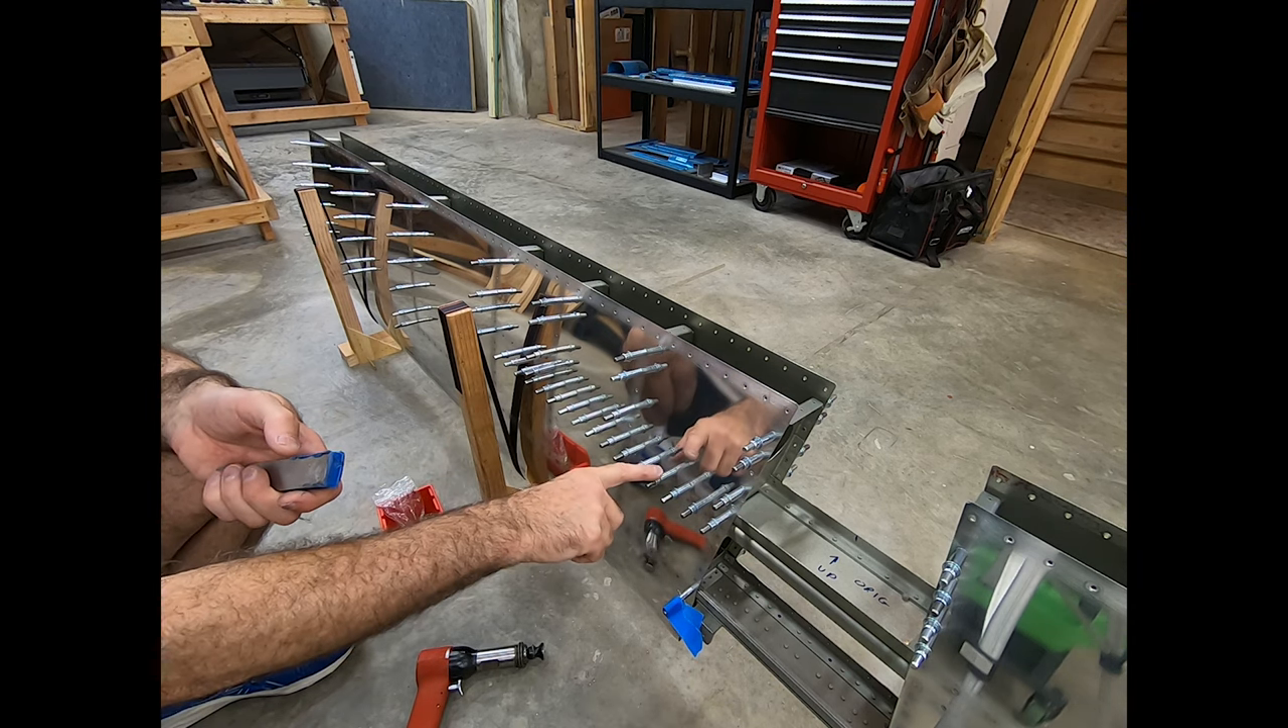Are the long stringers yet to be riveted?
Yes.